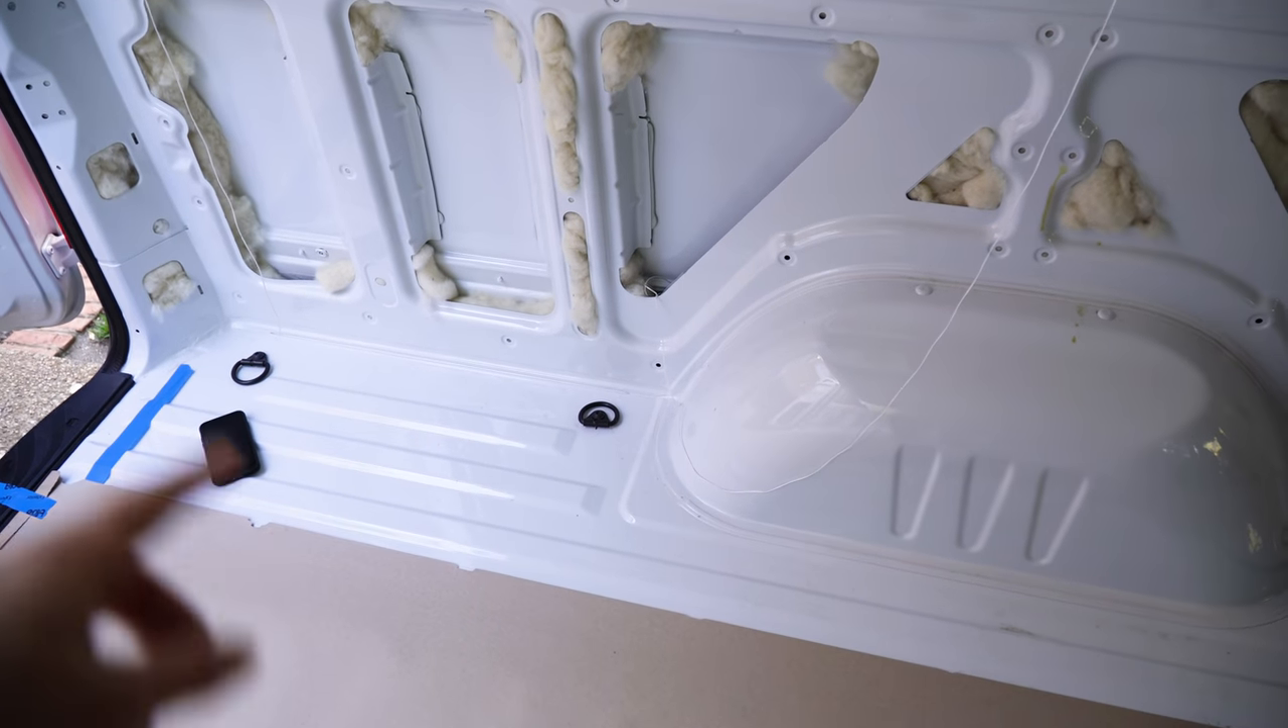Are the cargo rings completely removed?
No.